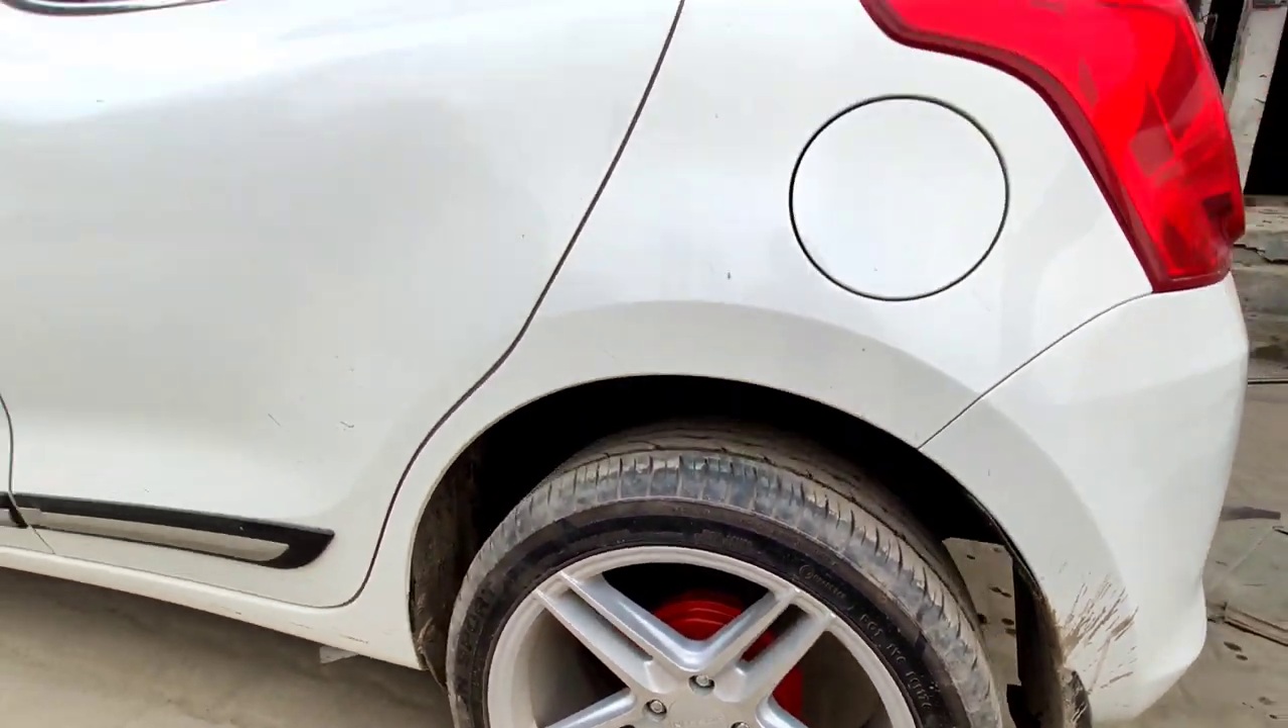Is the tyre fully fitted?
Yes.